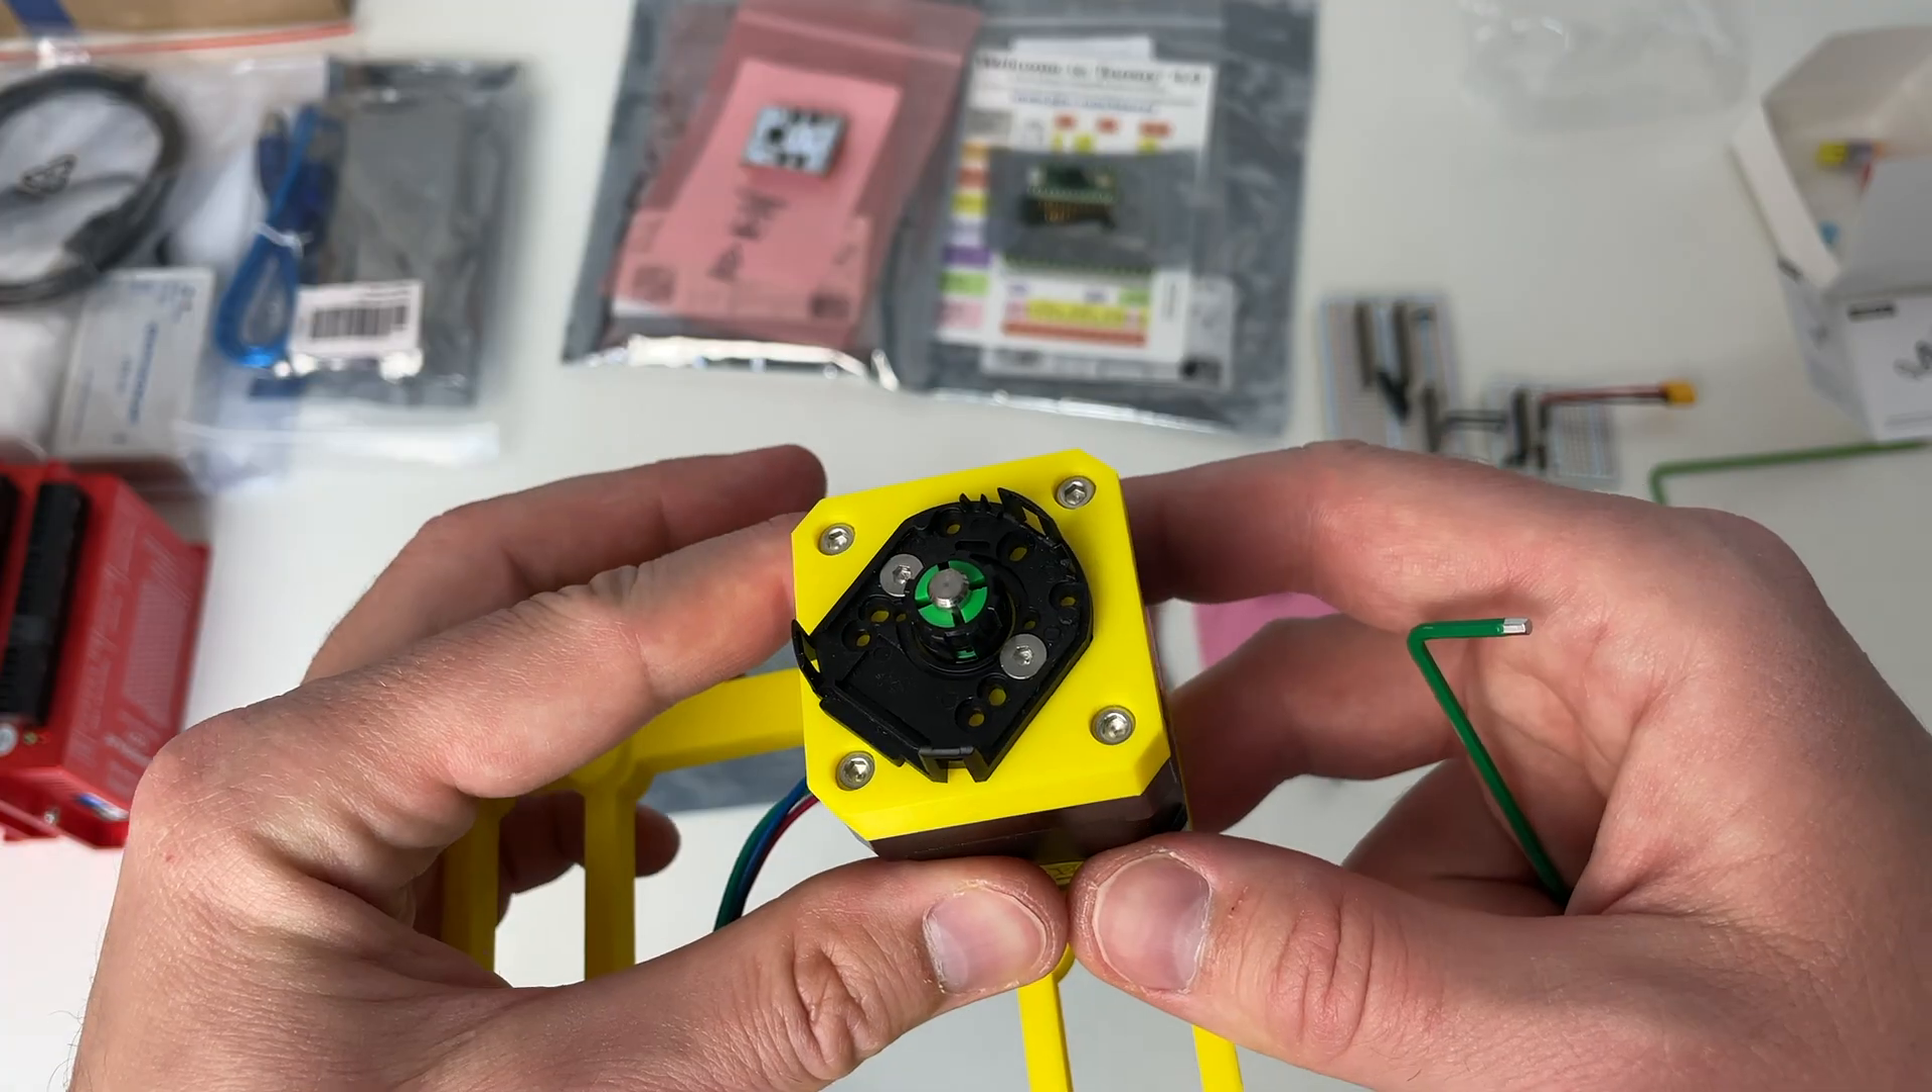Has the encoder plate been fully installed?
Yes.